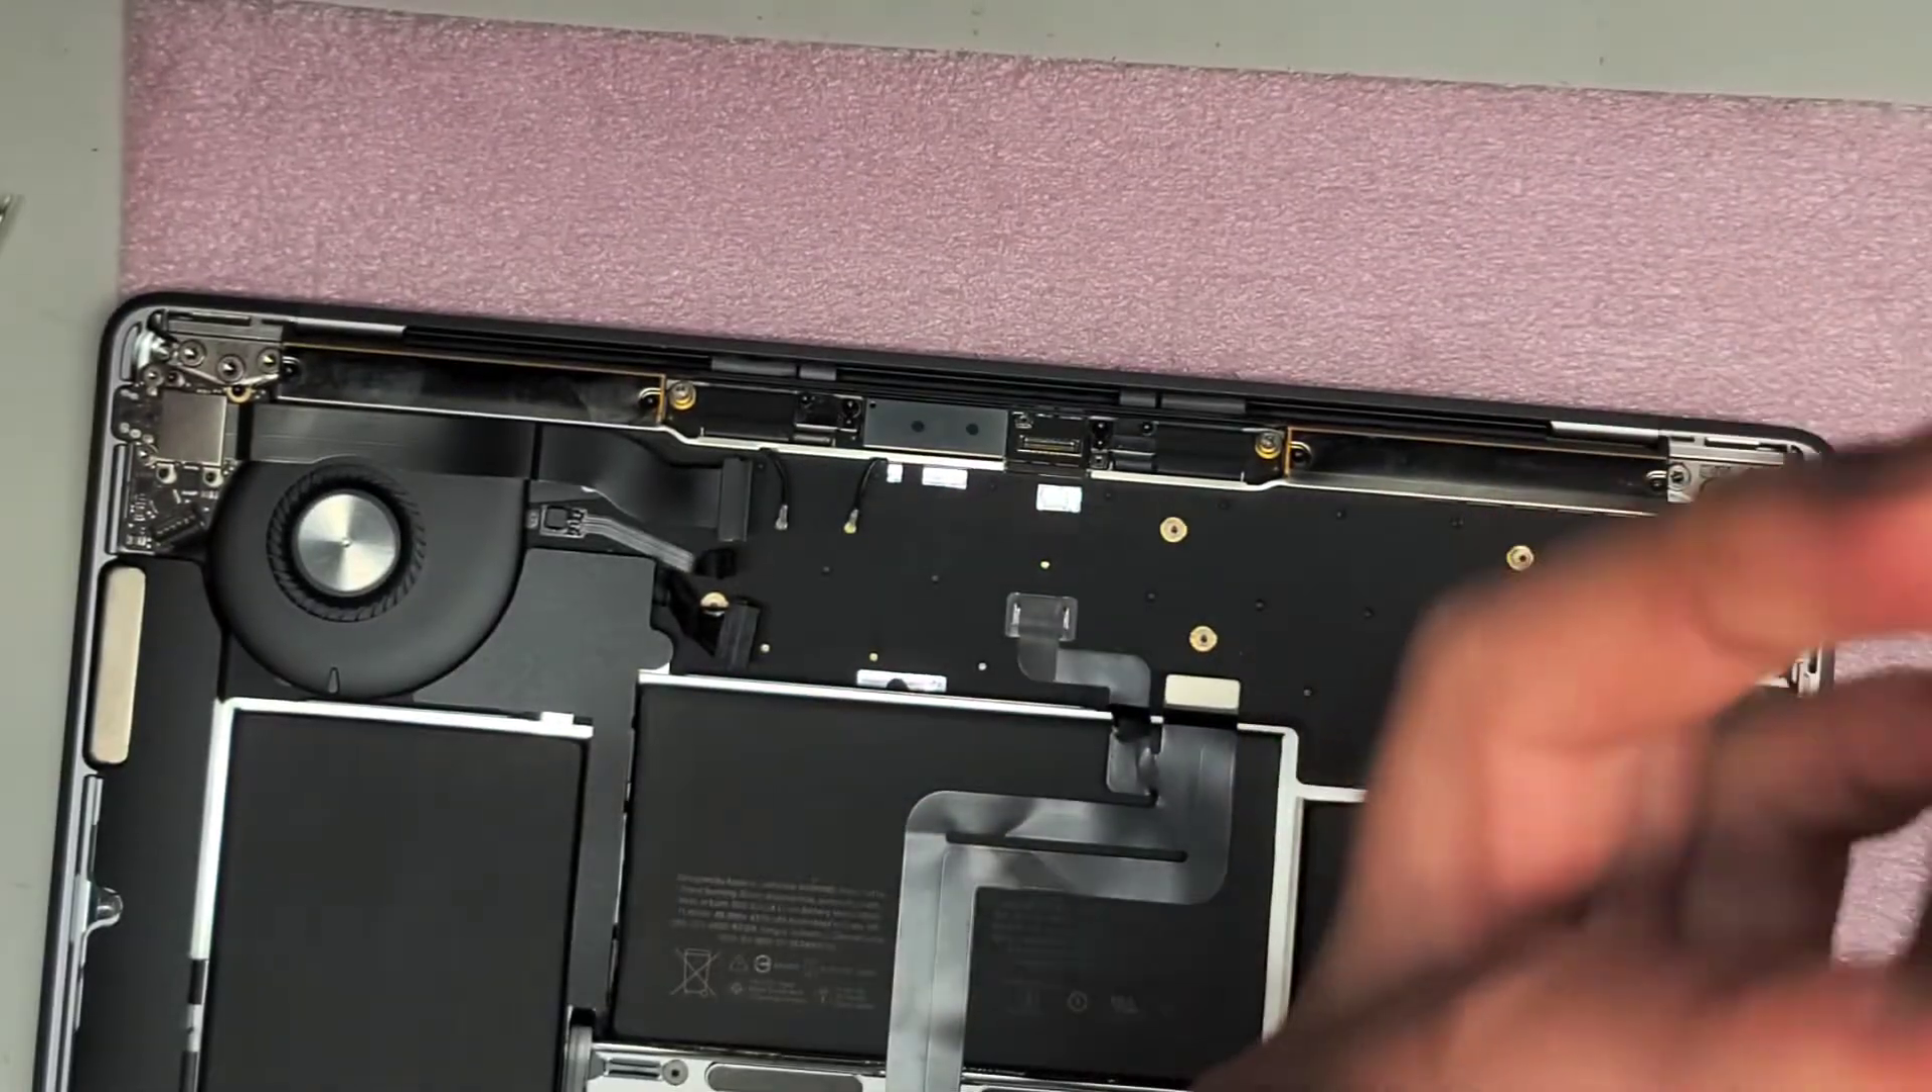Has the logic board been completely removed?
Yes.